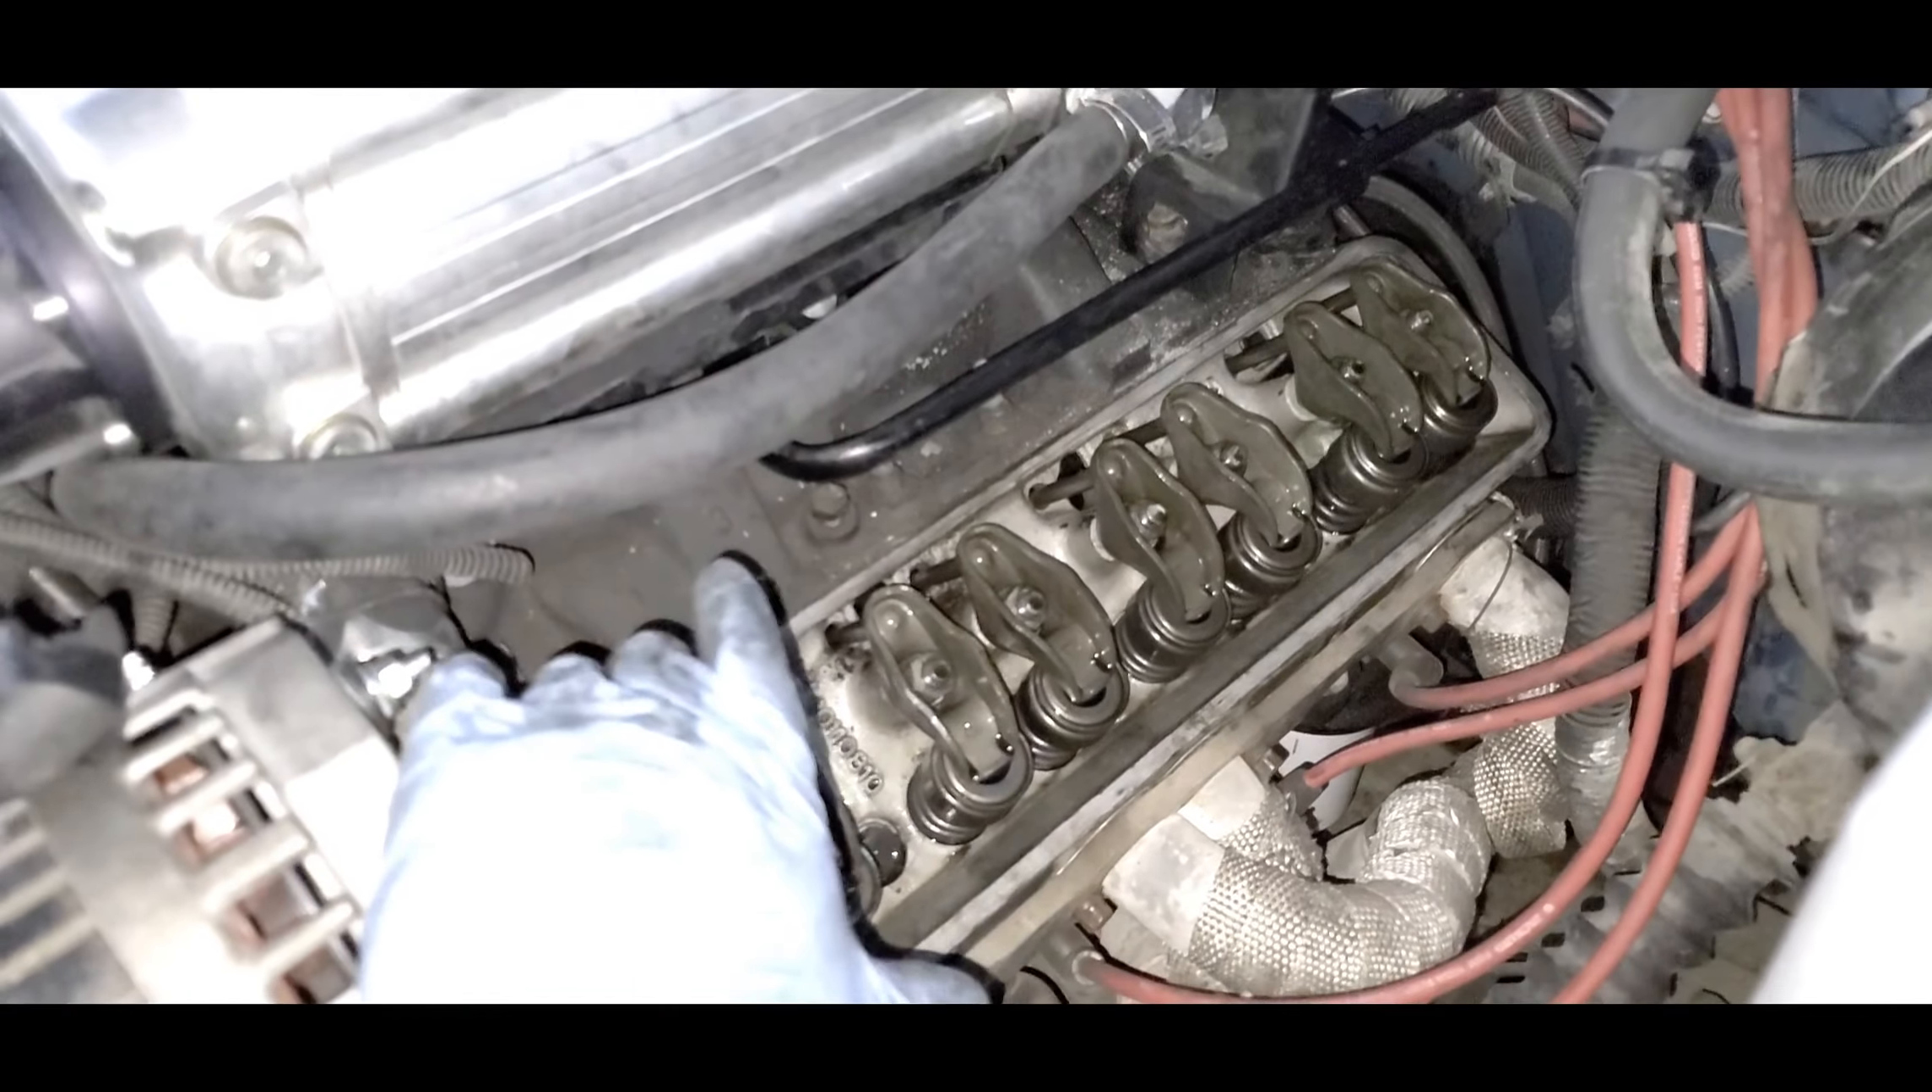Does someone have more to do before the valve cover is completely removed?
No.